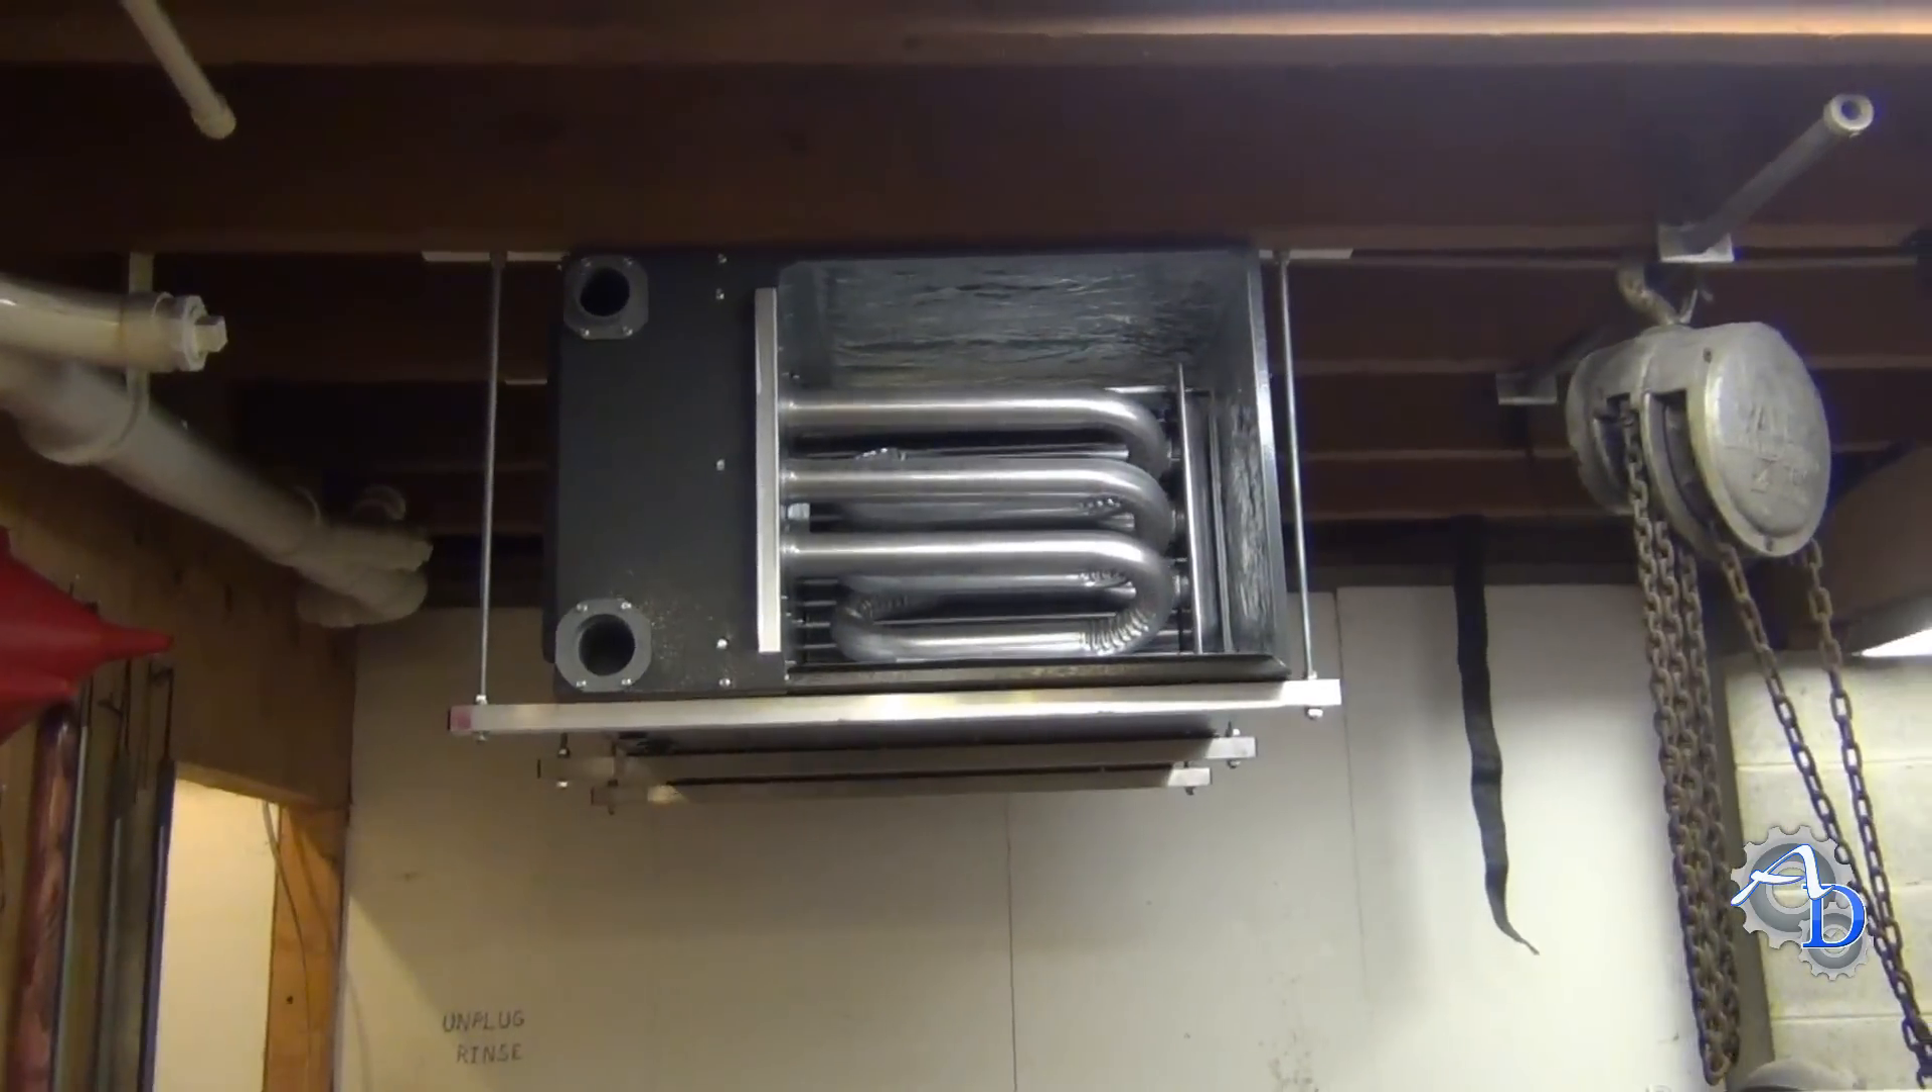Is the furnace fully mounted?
Yes.